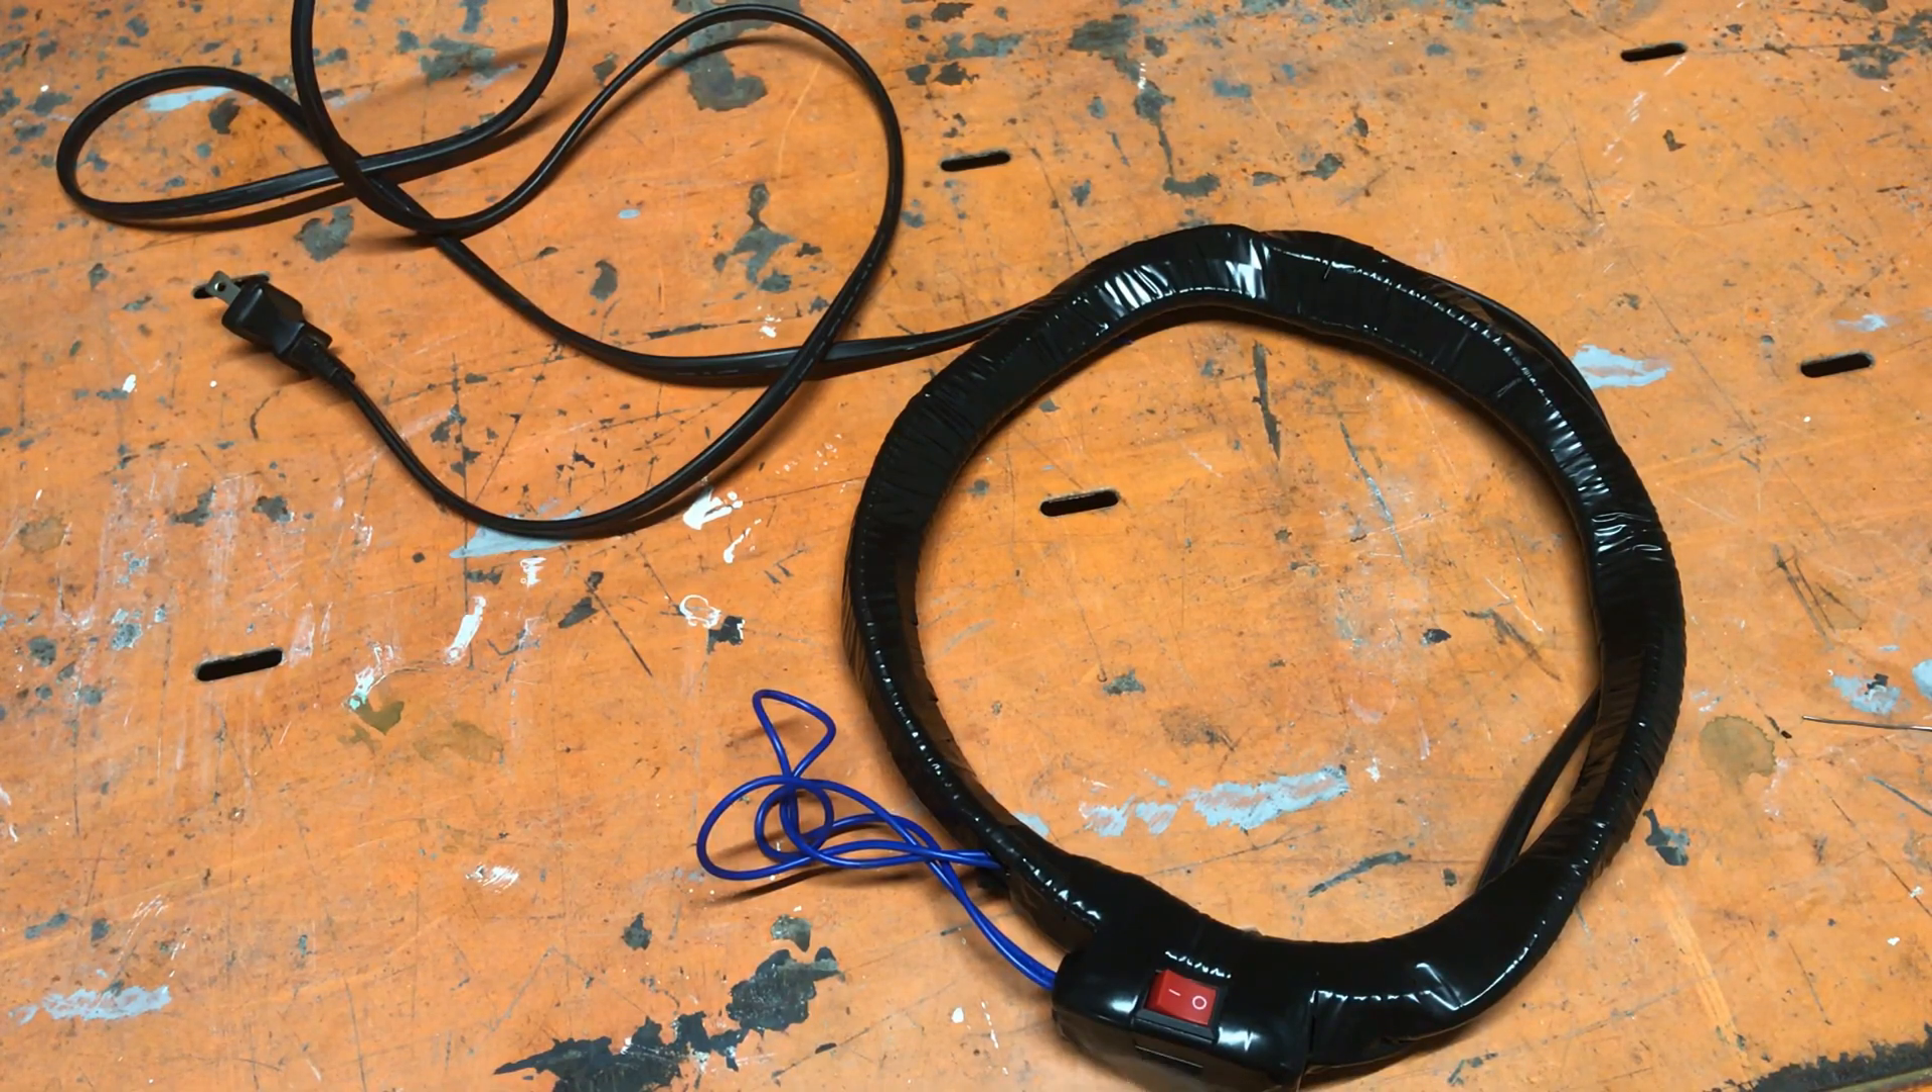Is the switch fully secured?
Yes.